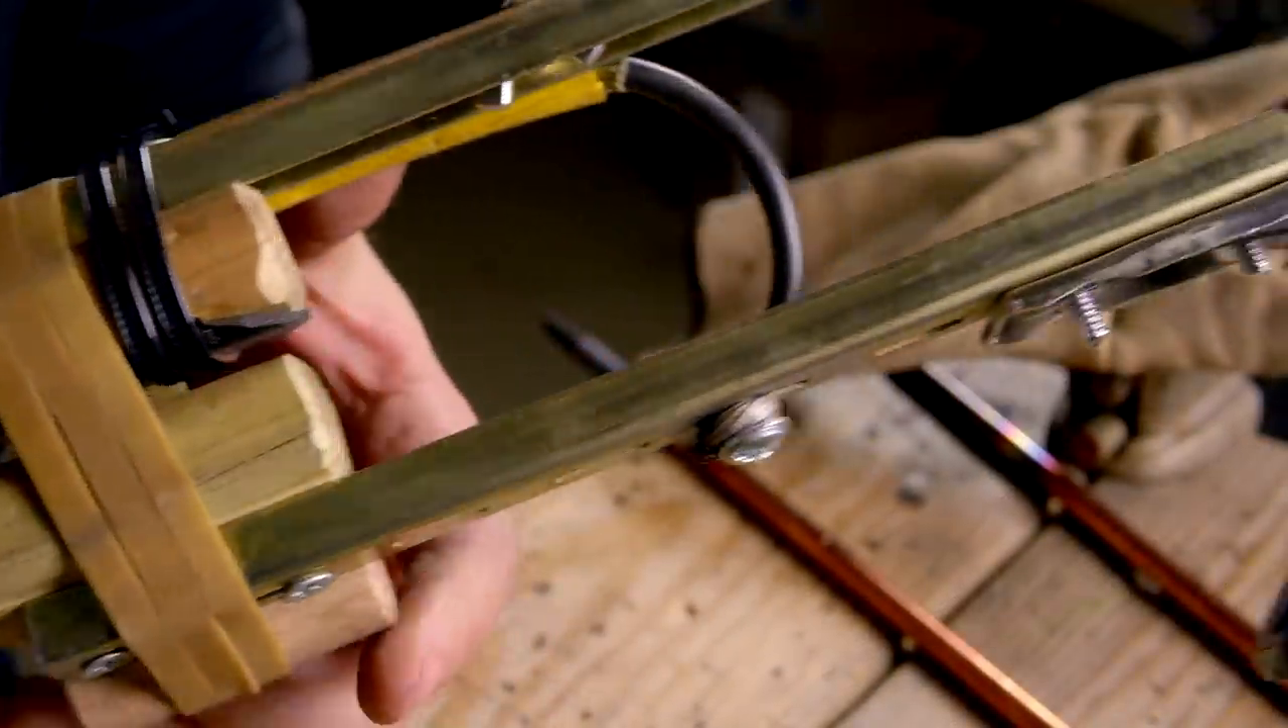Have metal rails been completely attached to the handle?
Yes.